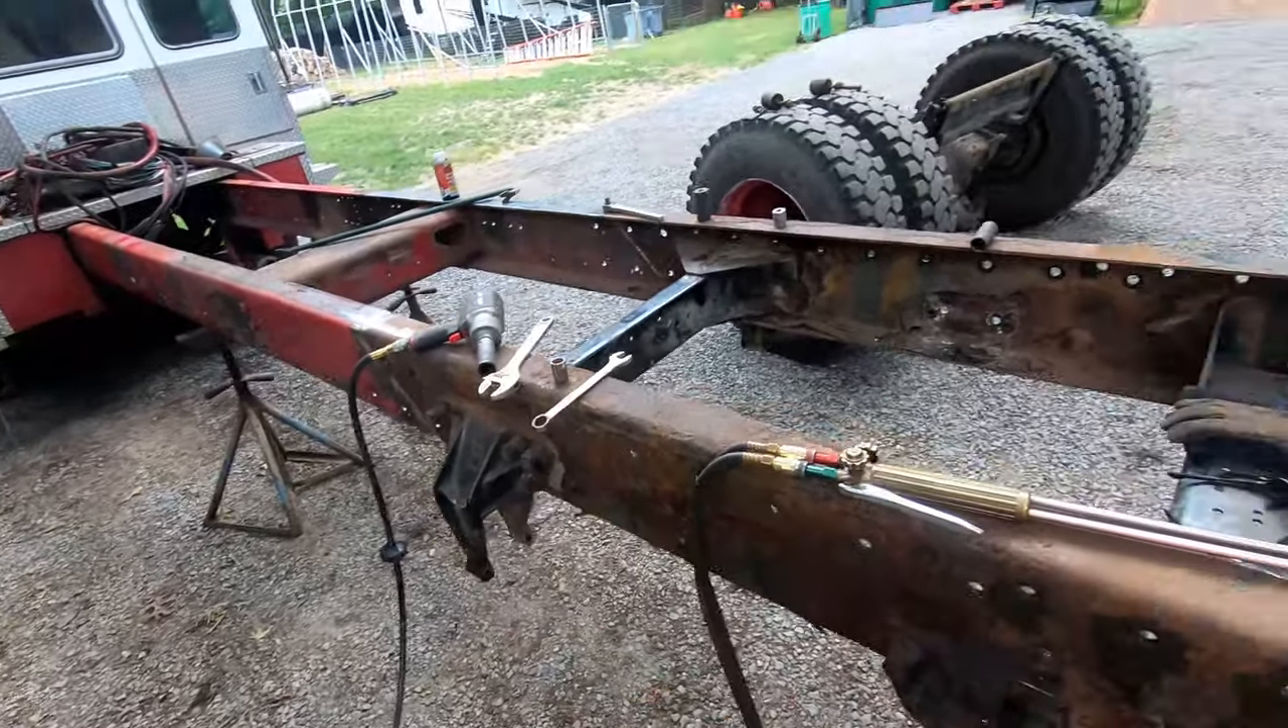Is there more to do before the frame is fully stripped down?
Yes.